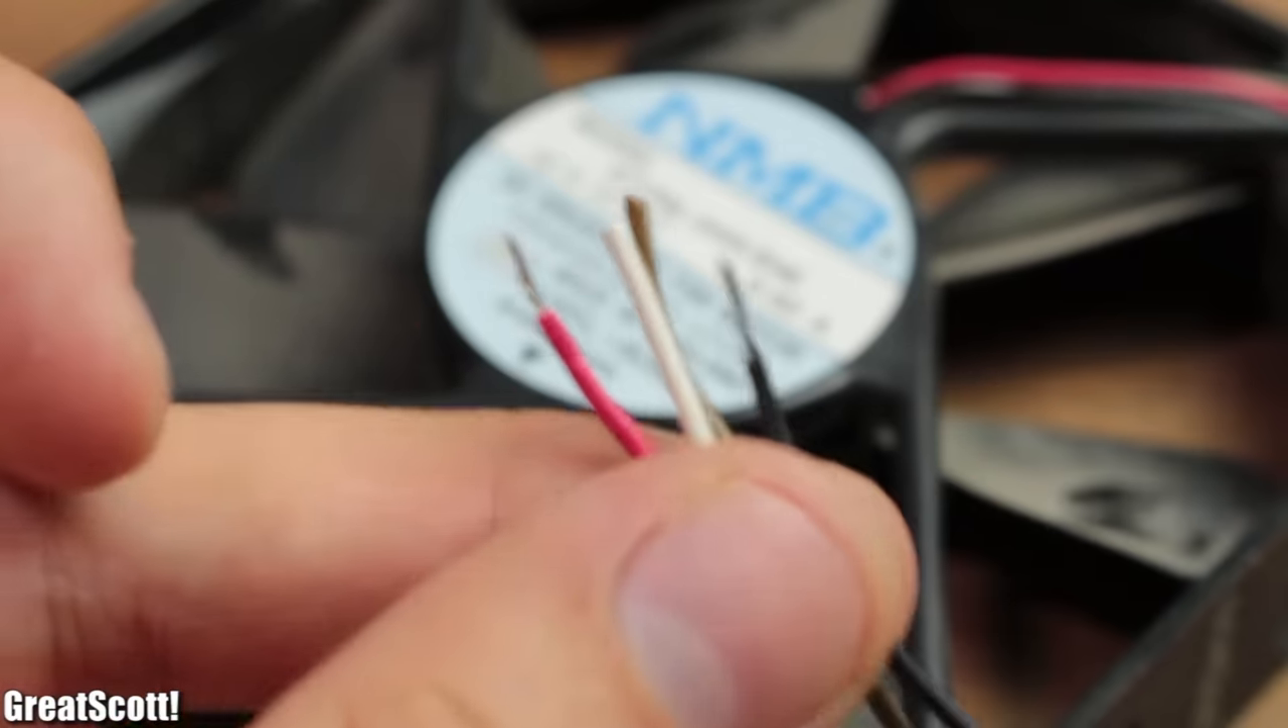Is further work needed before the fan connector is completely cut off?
No.